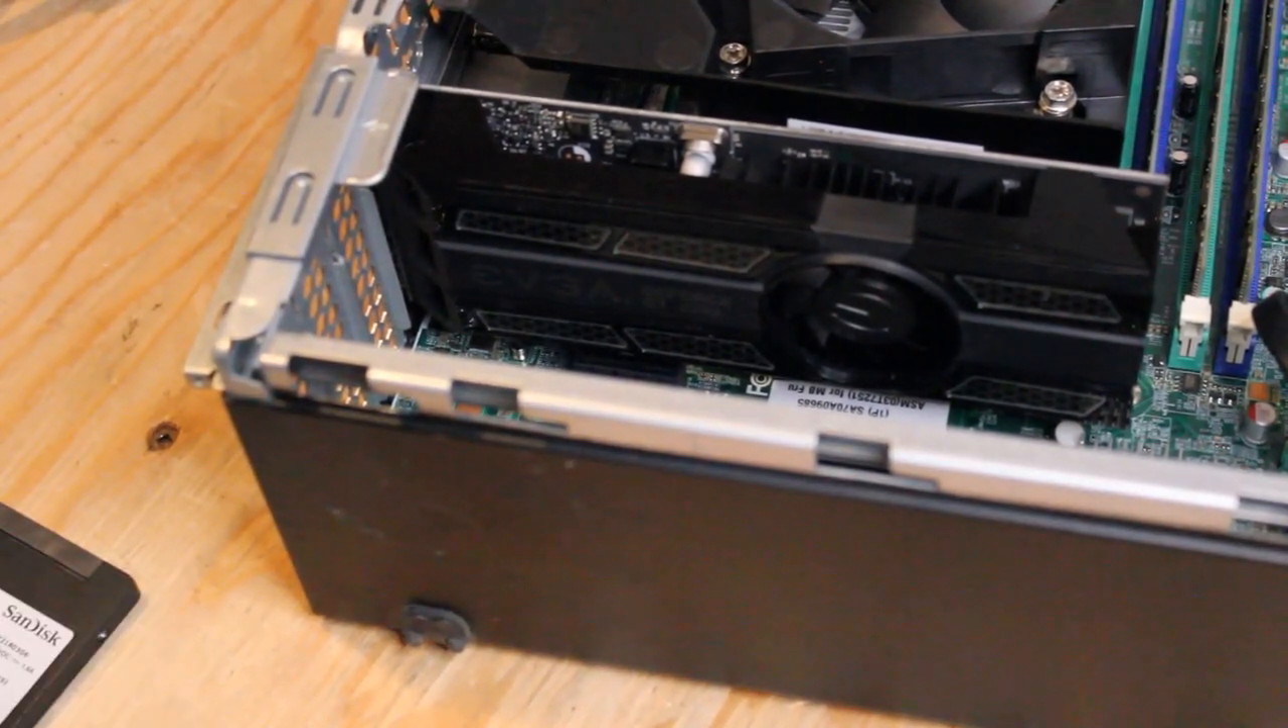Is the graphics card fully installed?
Yes.